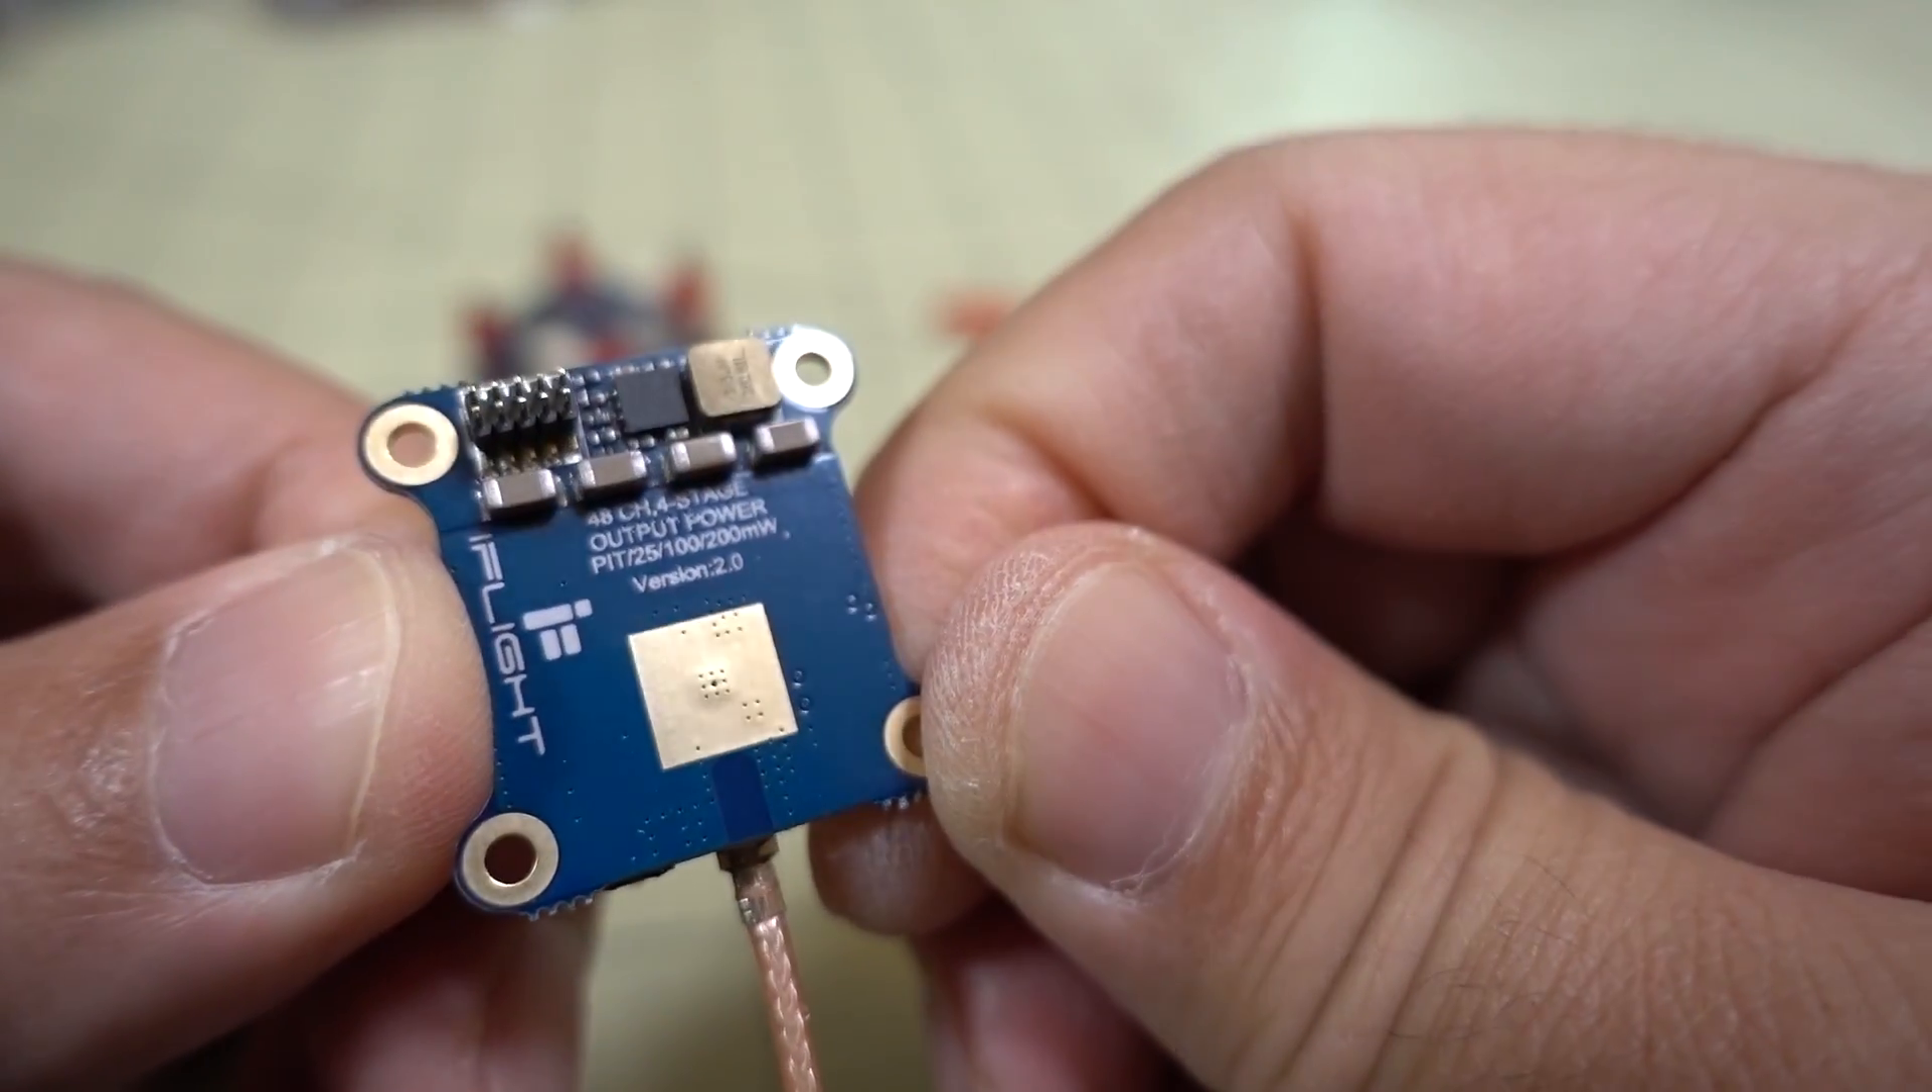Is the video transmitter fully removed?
Yes.